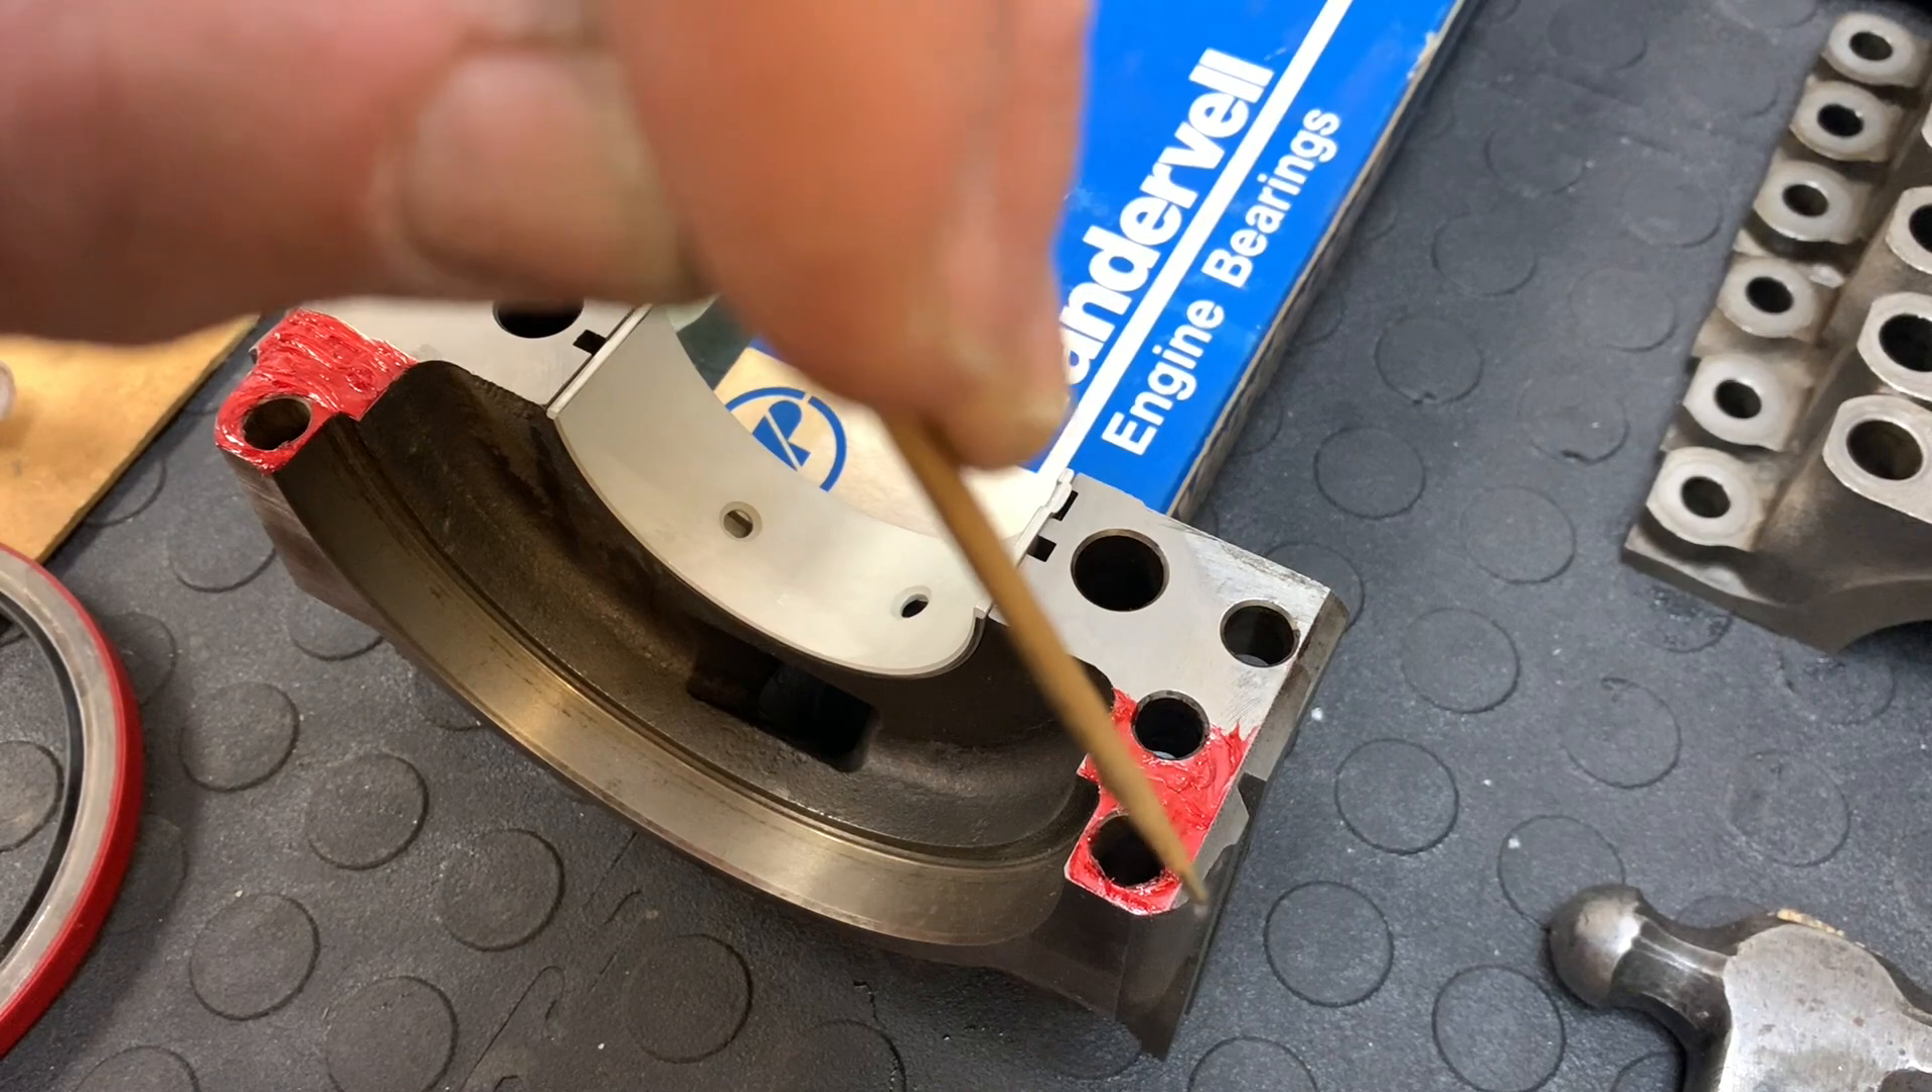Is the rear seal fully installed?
No.